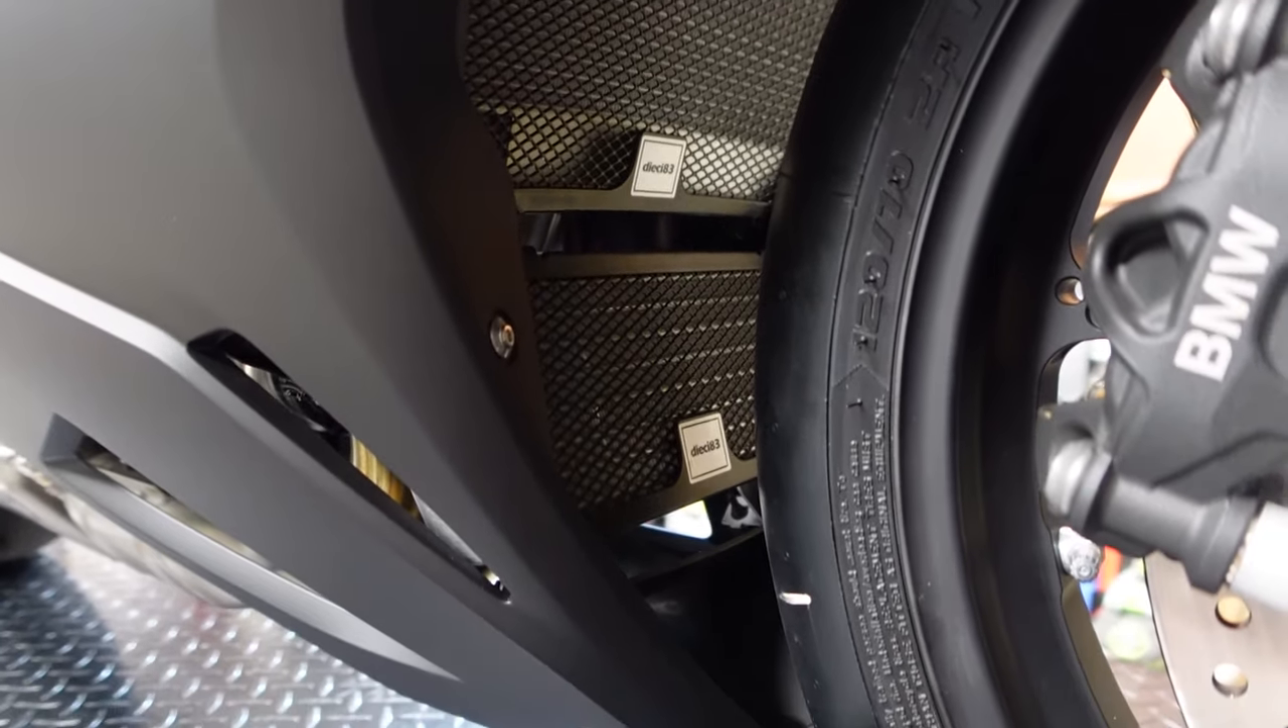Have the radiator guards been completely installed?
Yes.